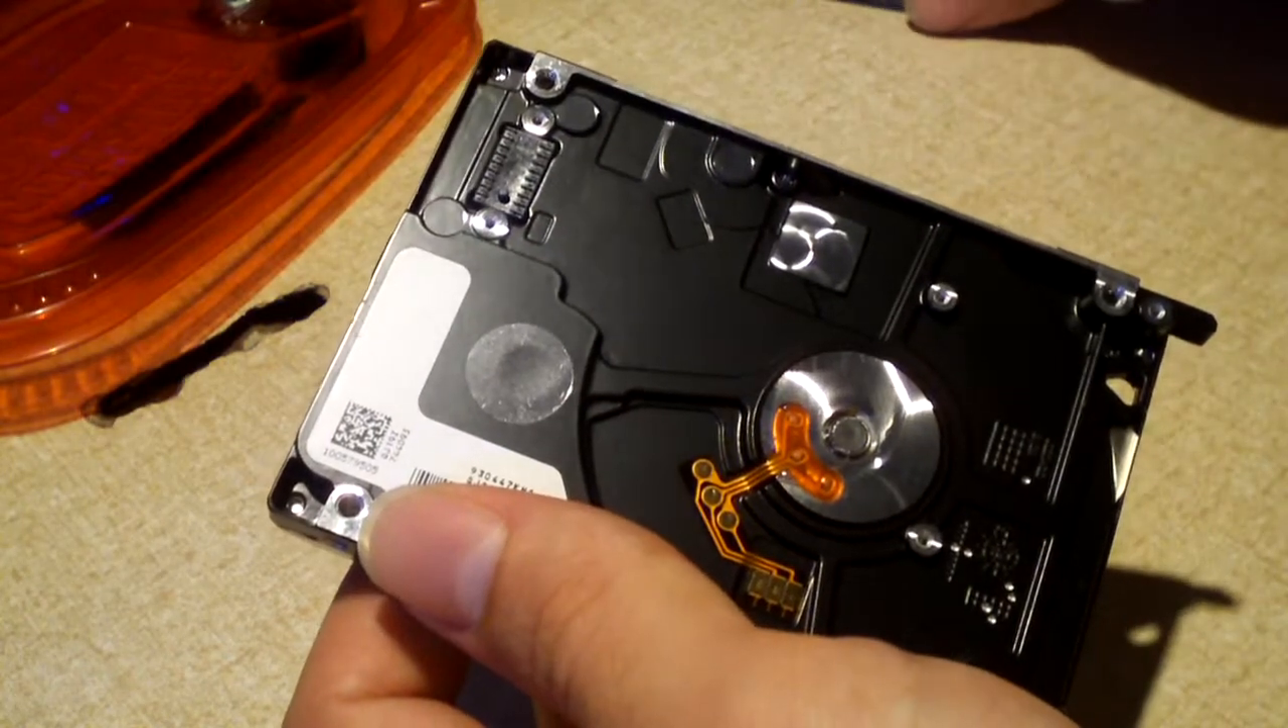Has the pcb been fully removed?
Yes.